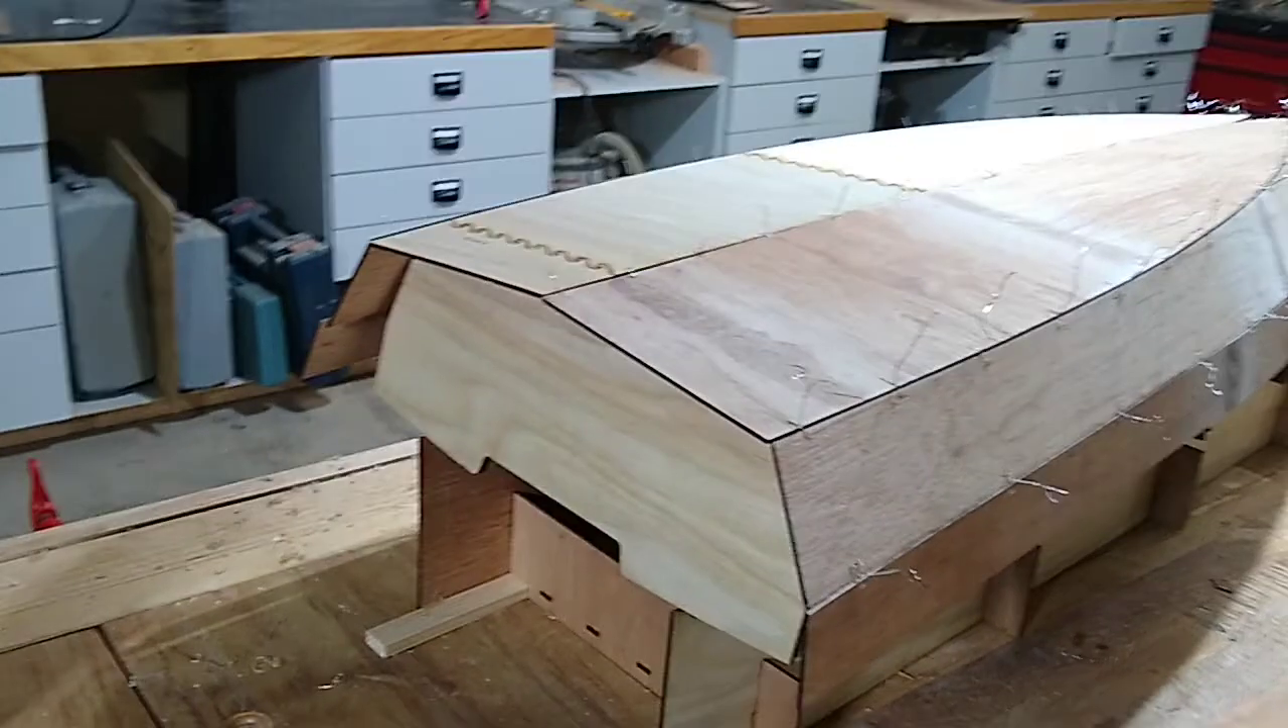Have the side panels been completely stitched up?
Yes.